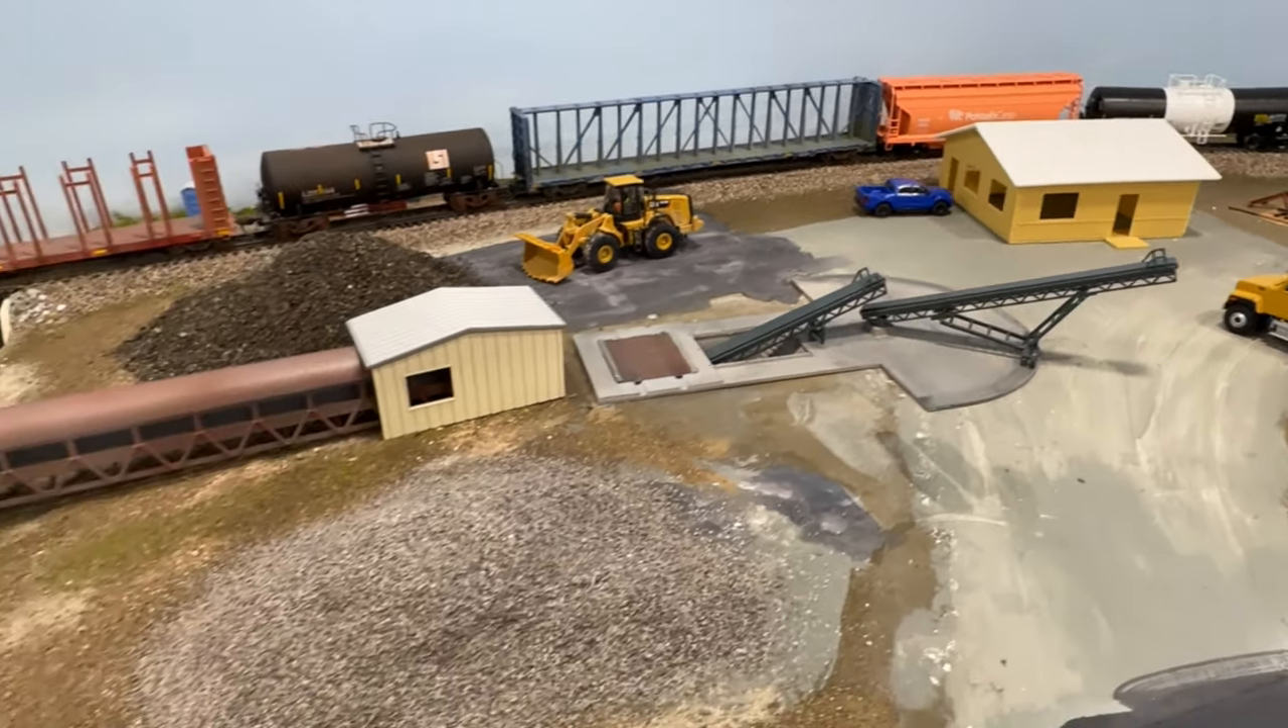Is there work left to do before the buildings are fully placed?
No.